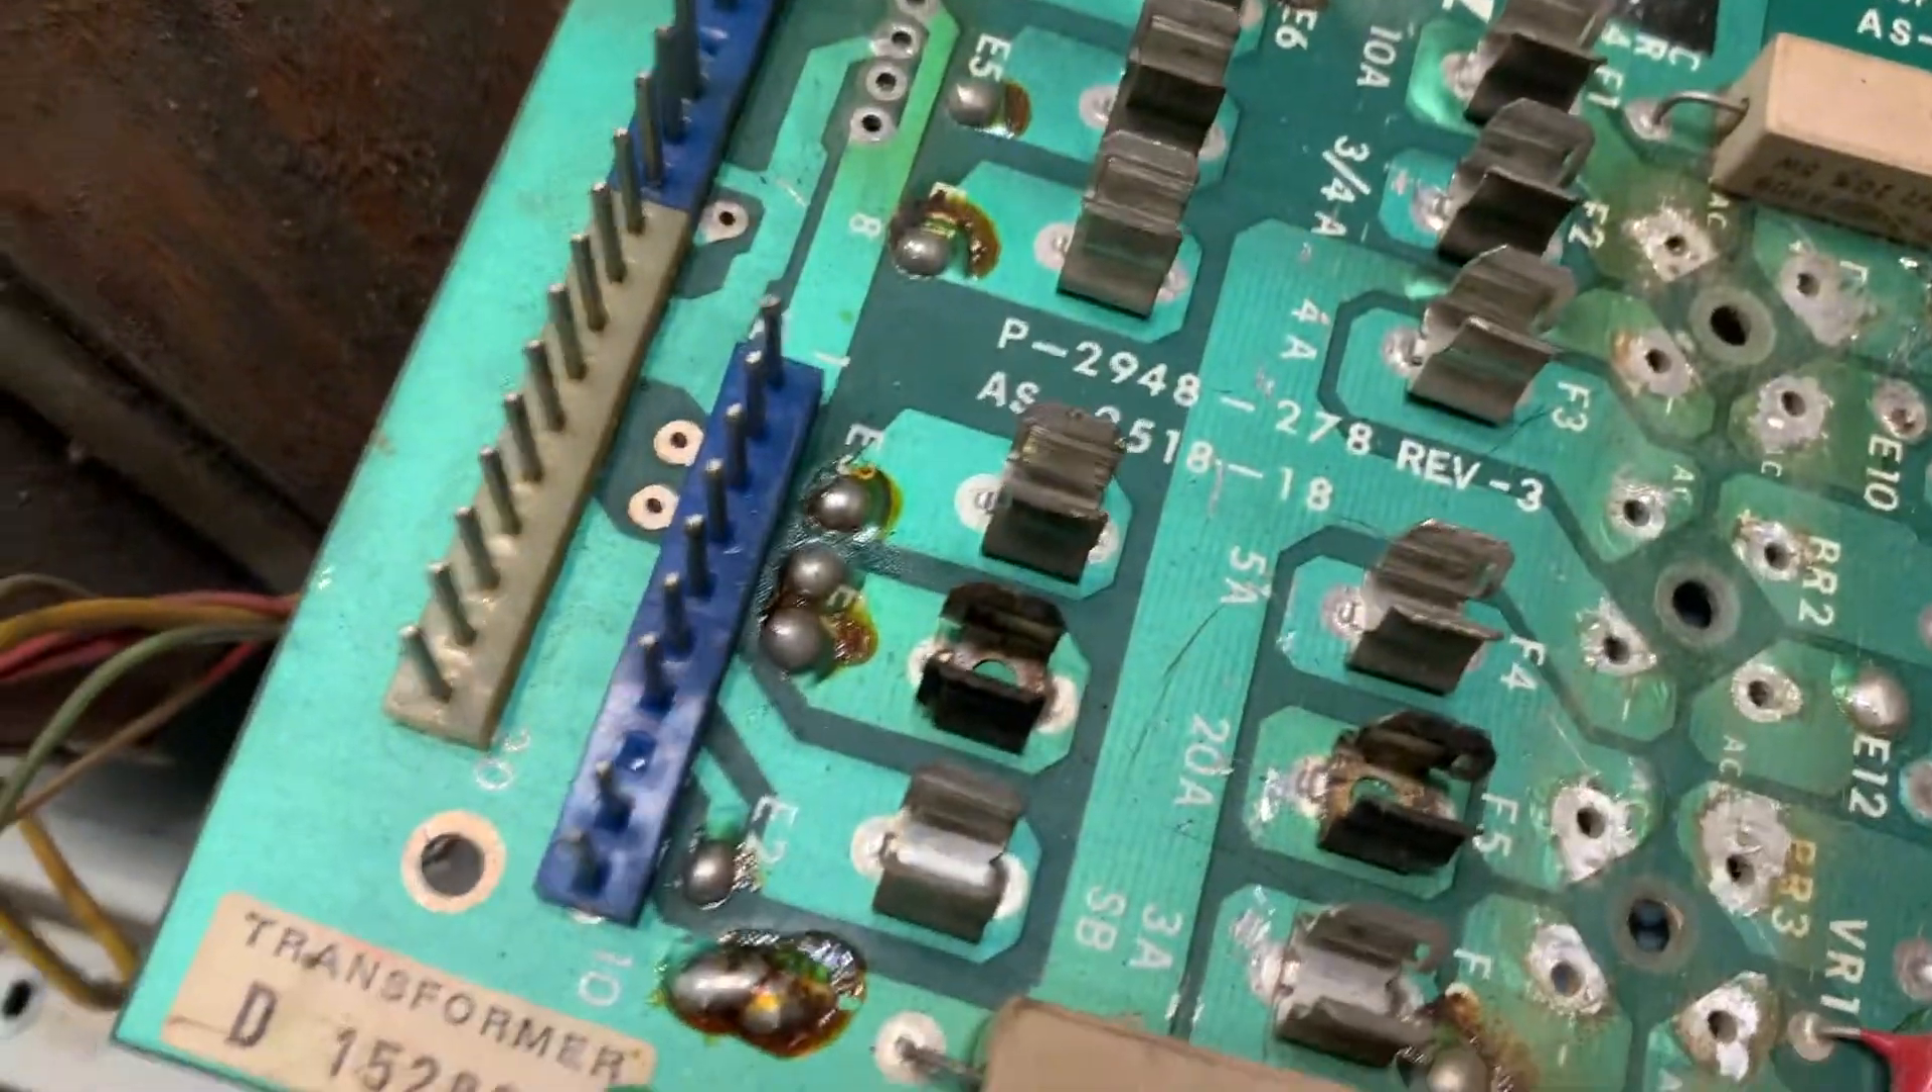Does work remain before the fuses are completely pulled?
No.